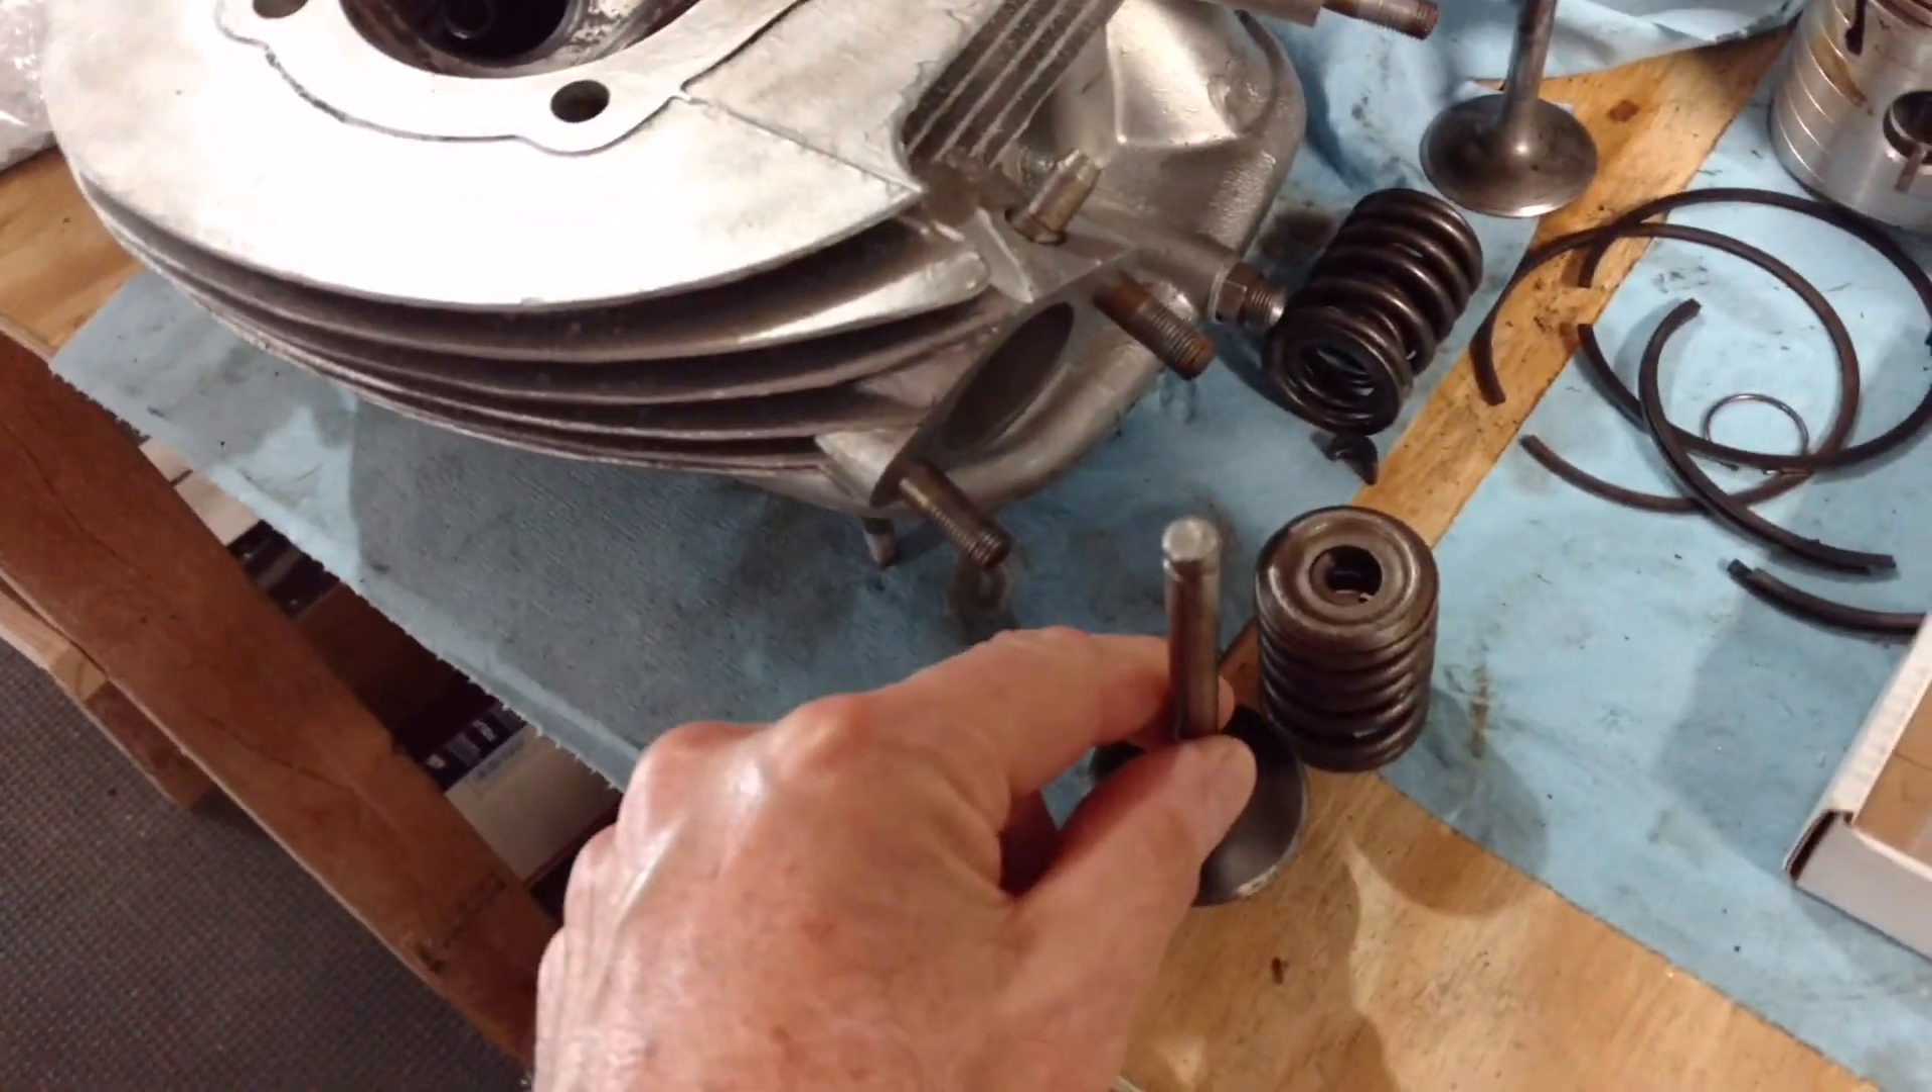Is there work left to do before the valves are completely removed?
No.